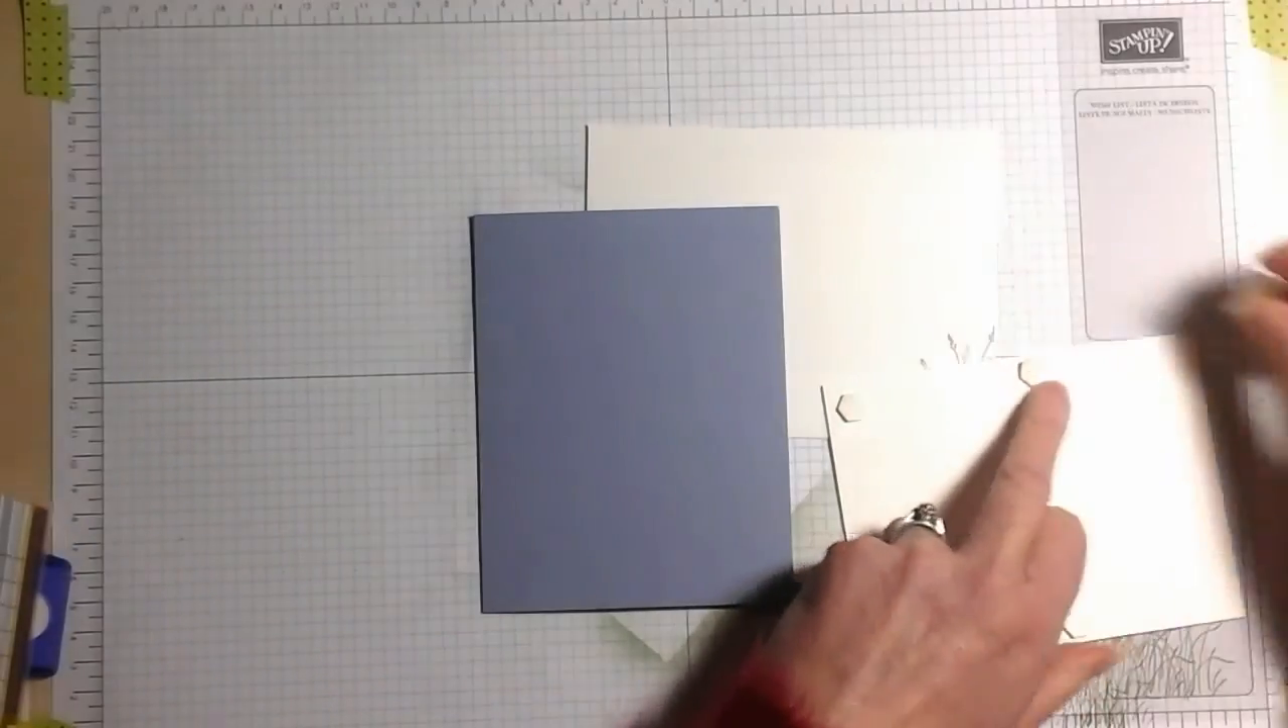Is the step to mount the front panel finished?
No.